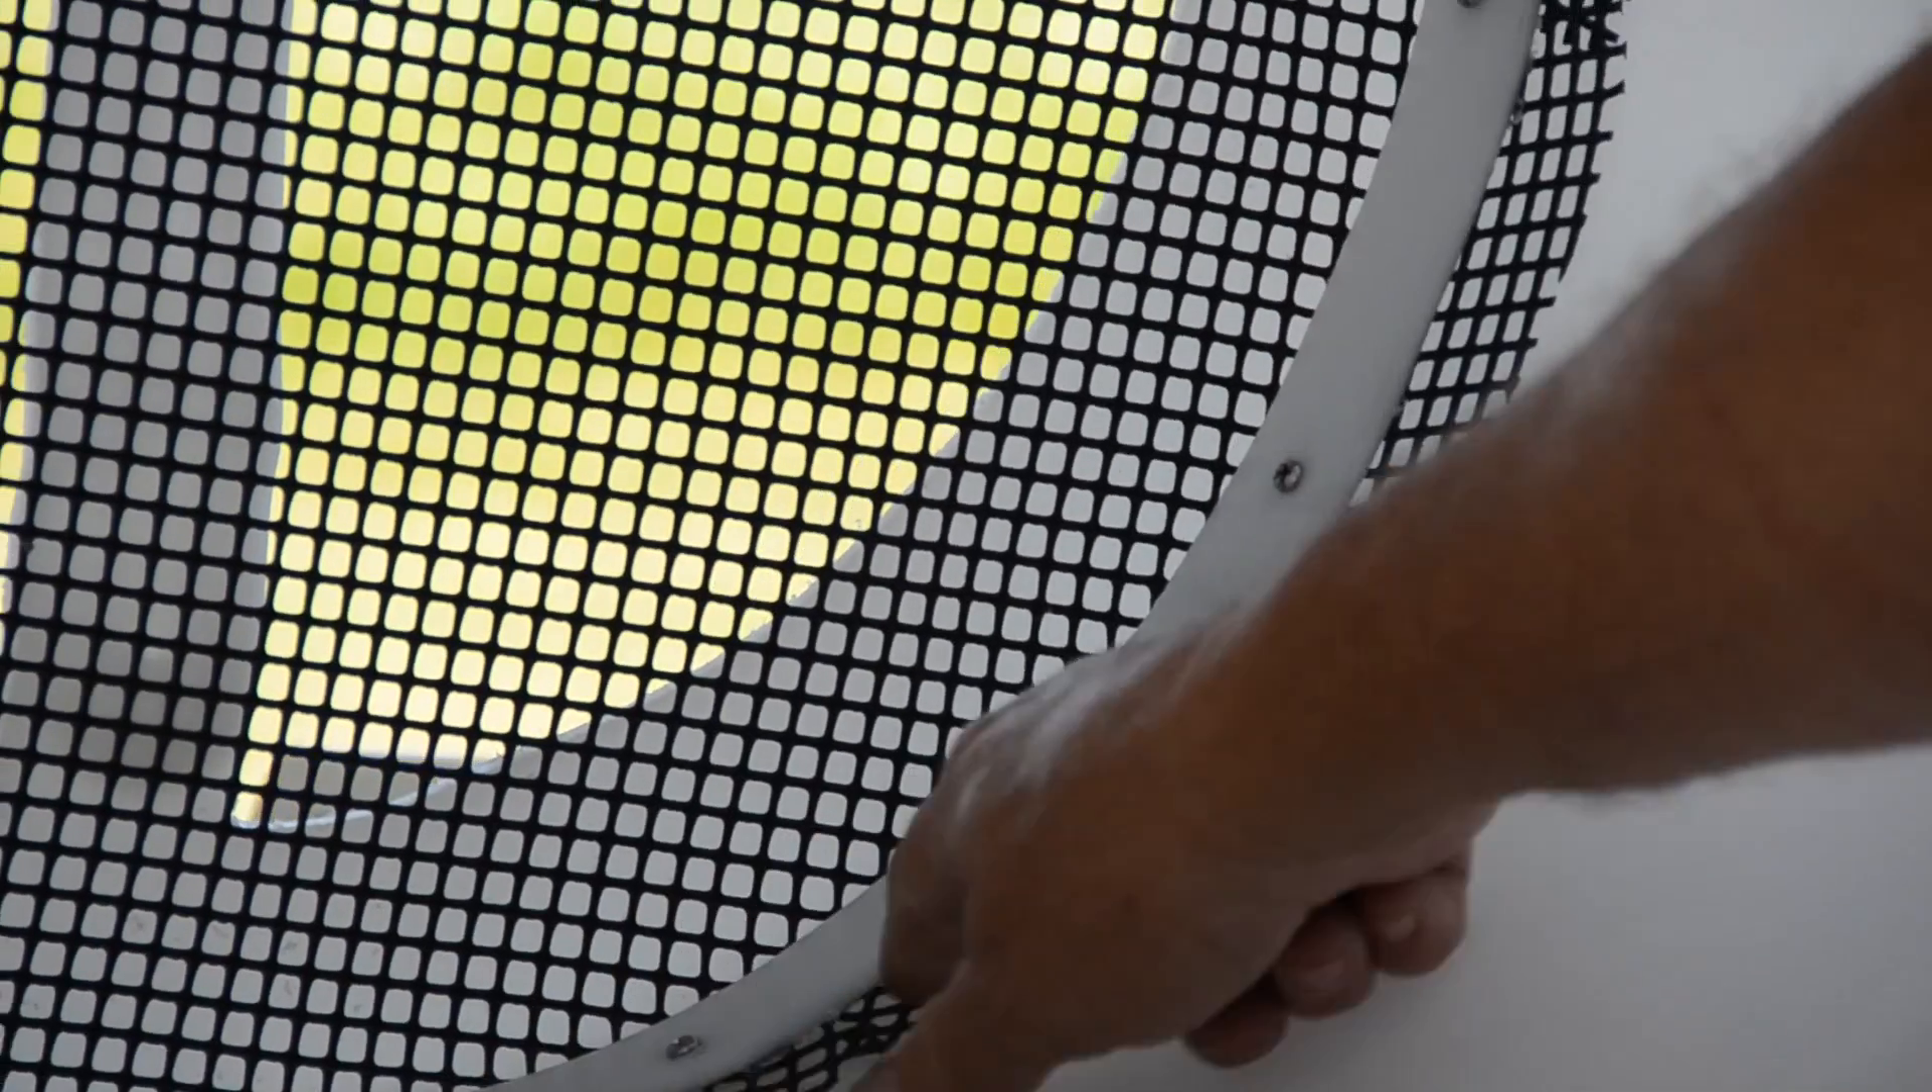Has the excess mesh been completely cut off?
No.